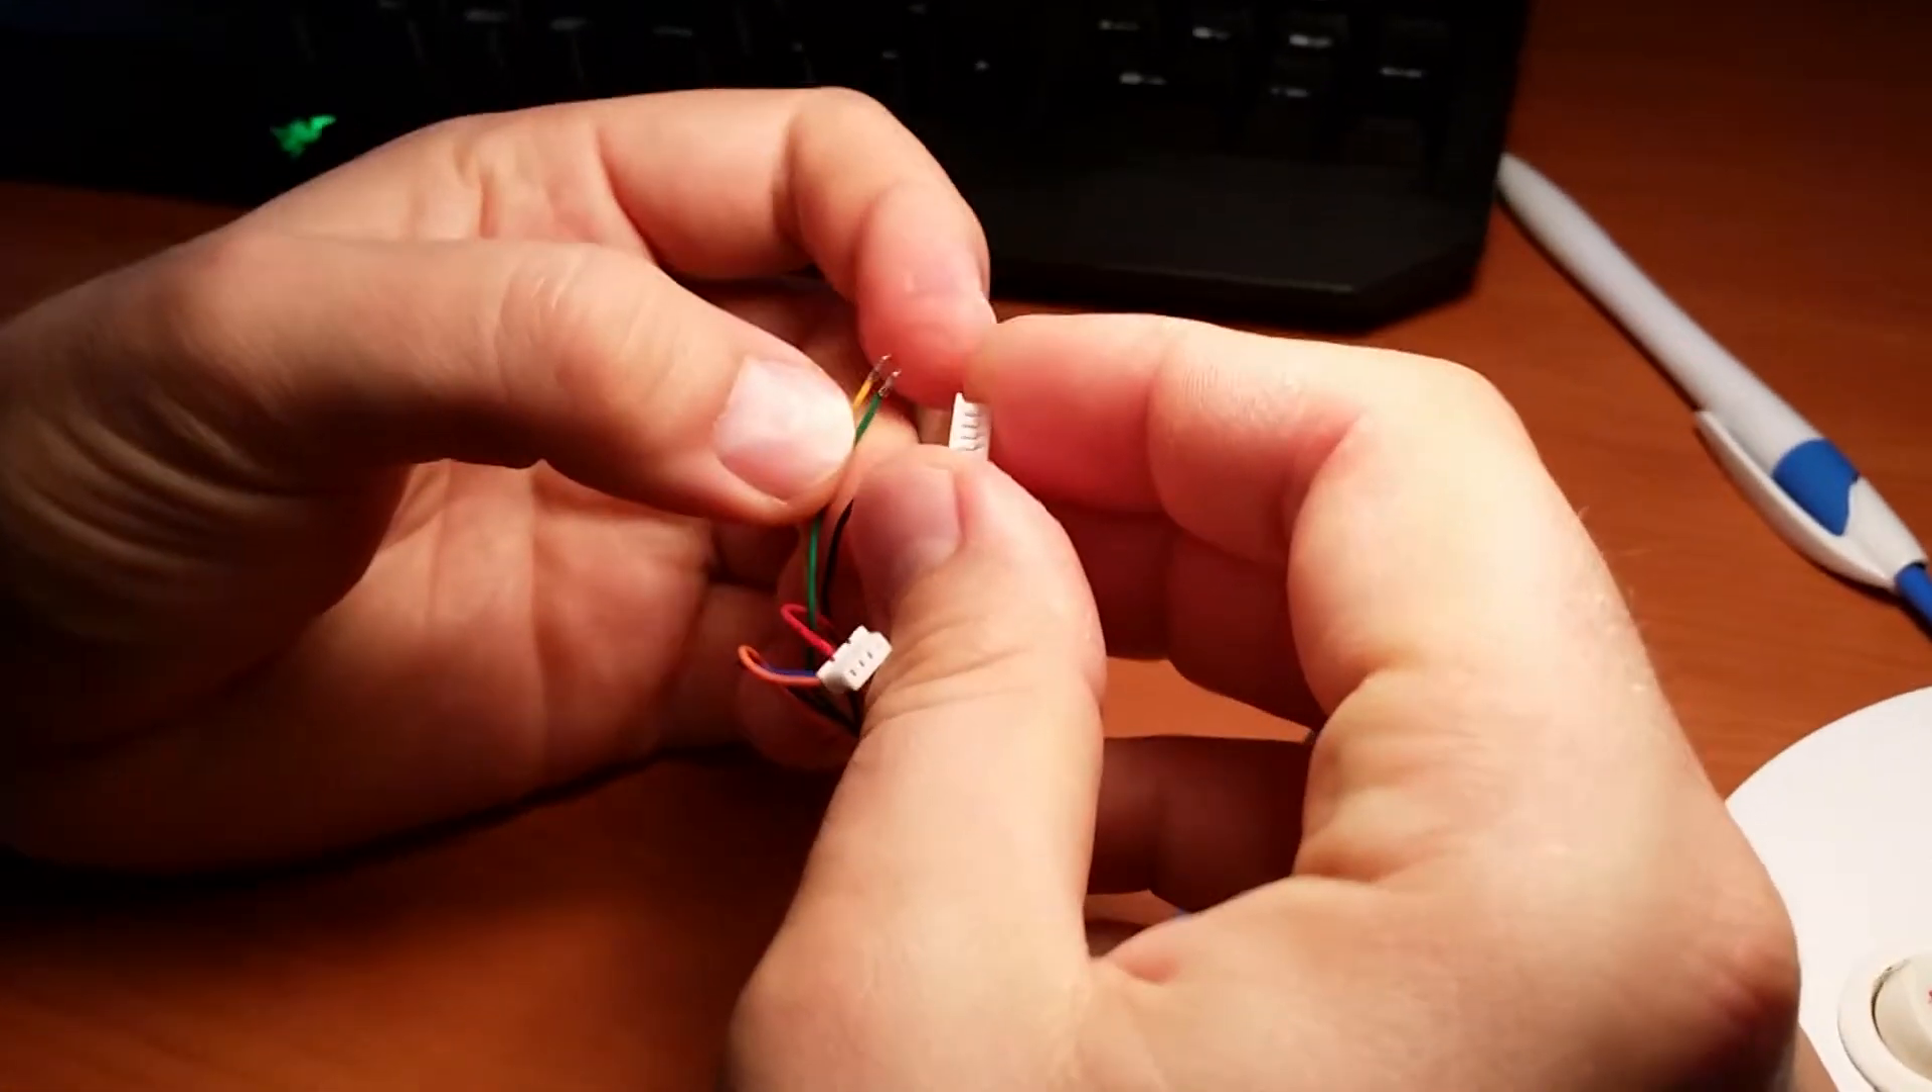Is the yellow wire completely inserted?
No.